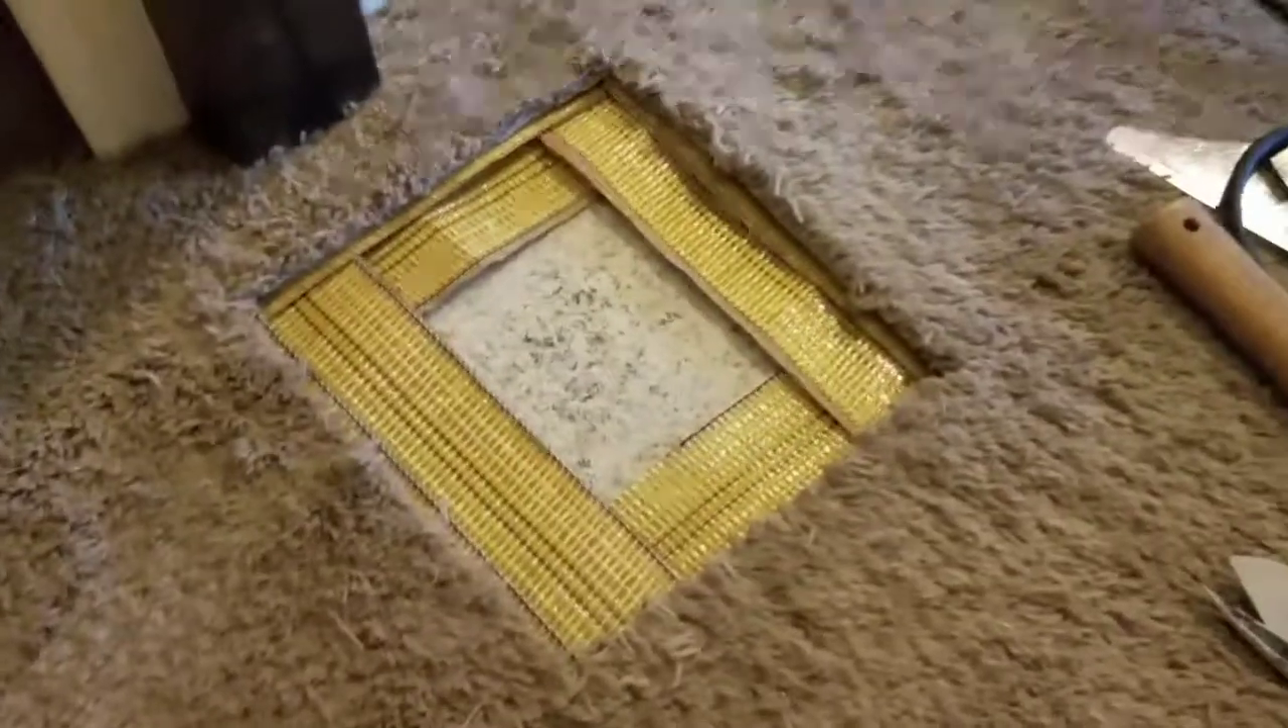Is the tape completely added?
Yes.